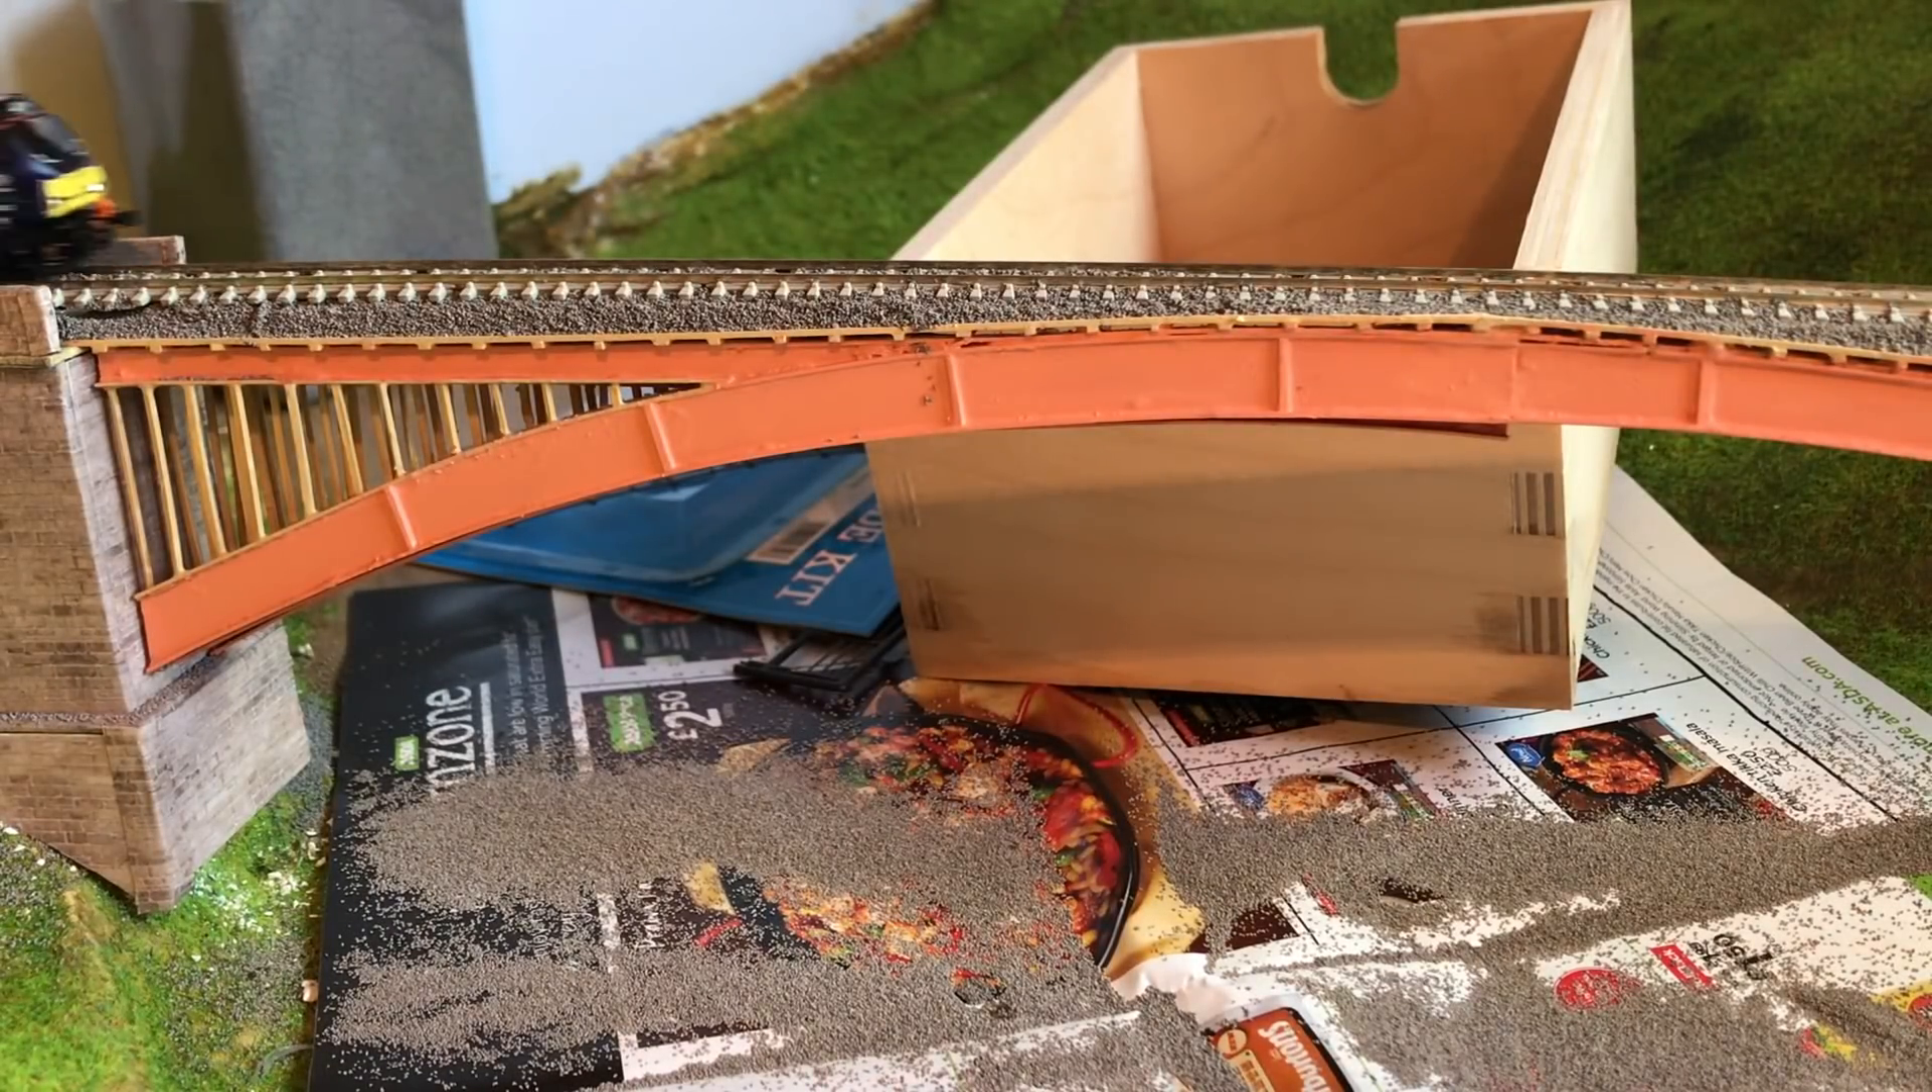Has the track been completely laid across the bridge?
Yes.